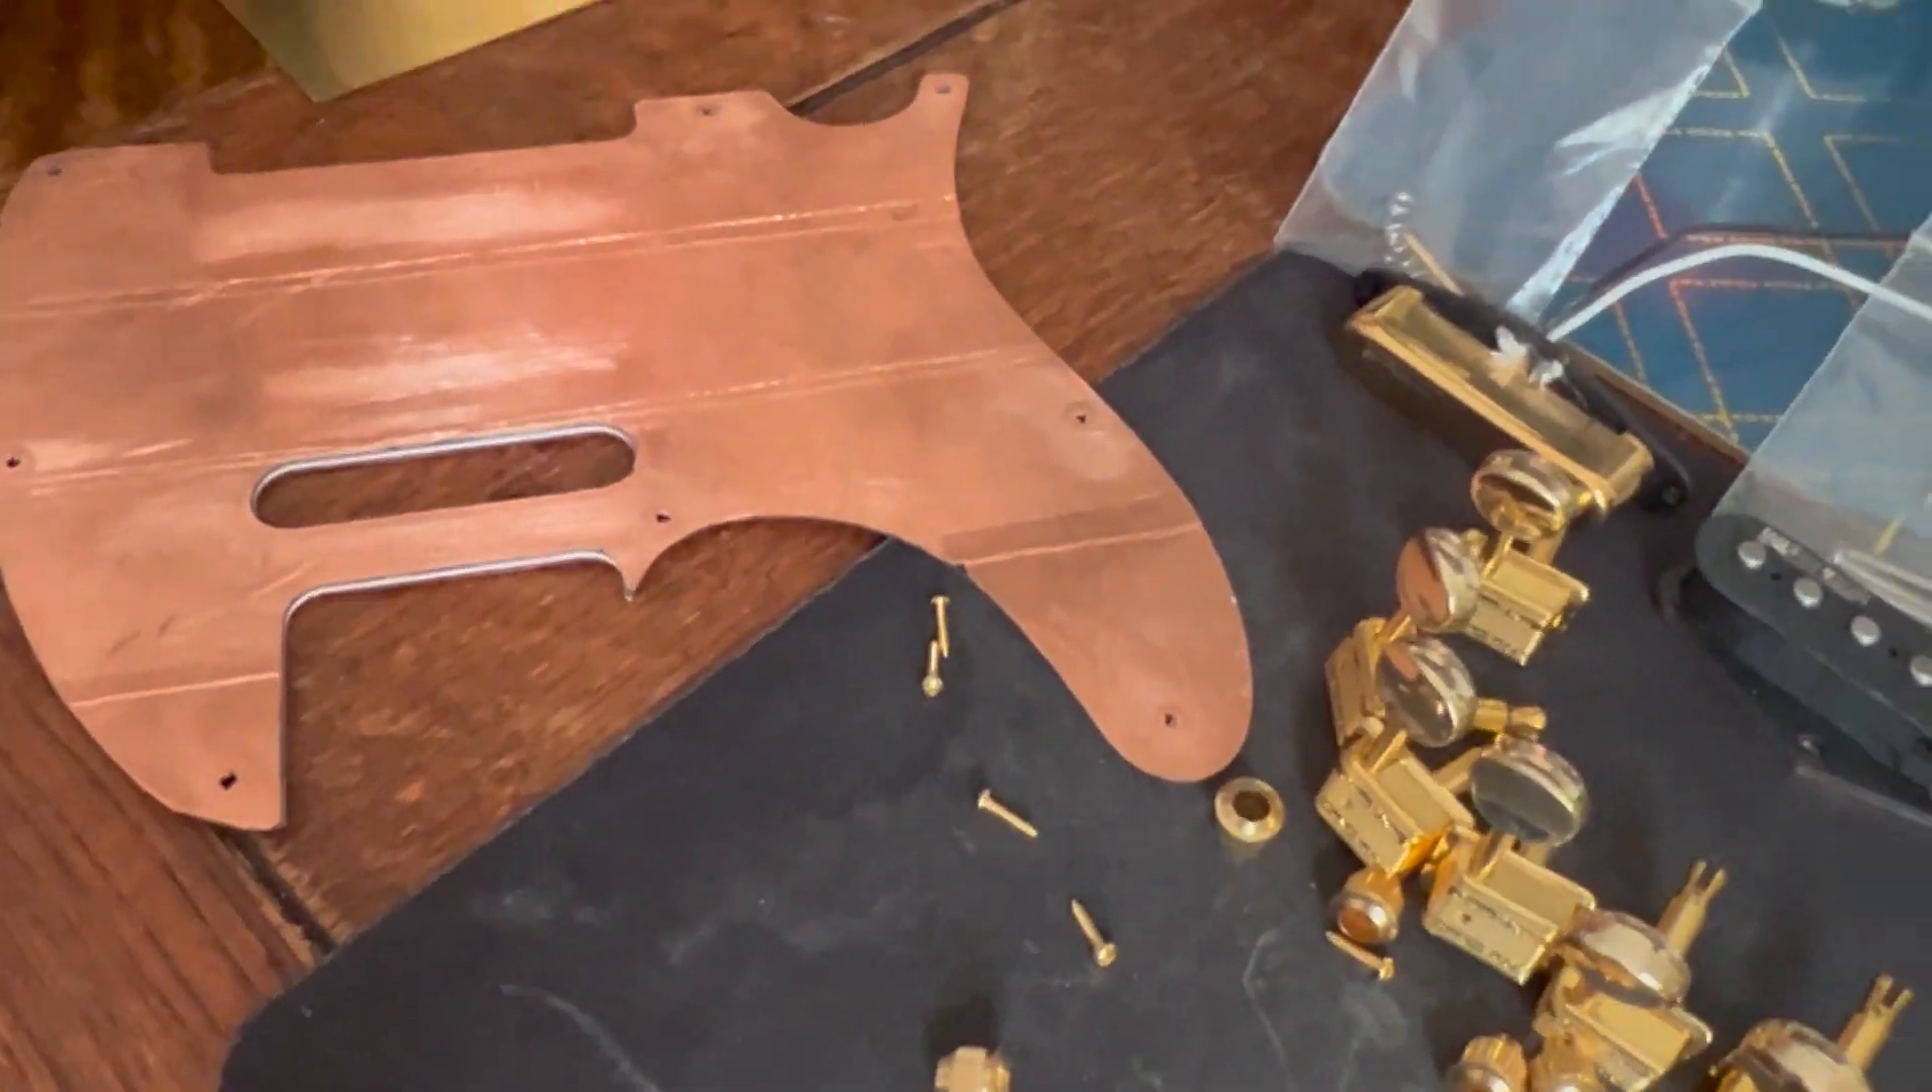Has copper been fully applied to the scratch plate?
Yes.